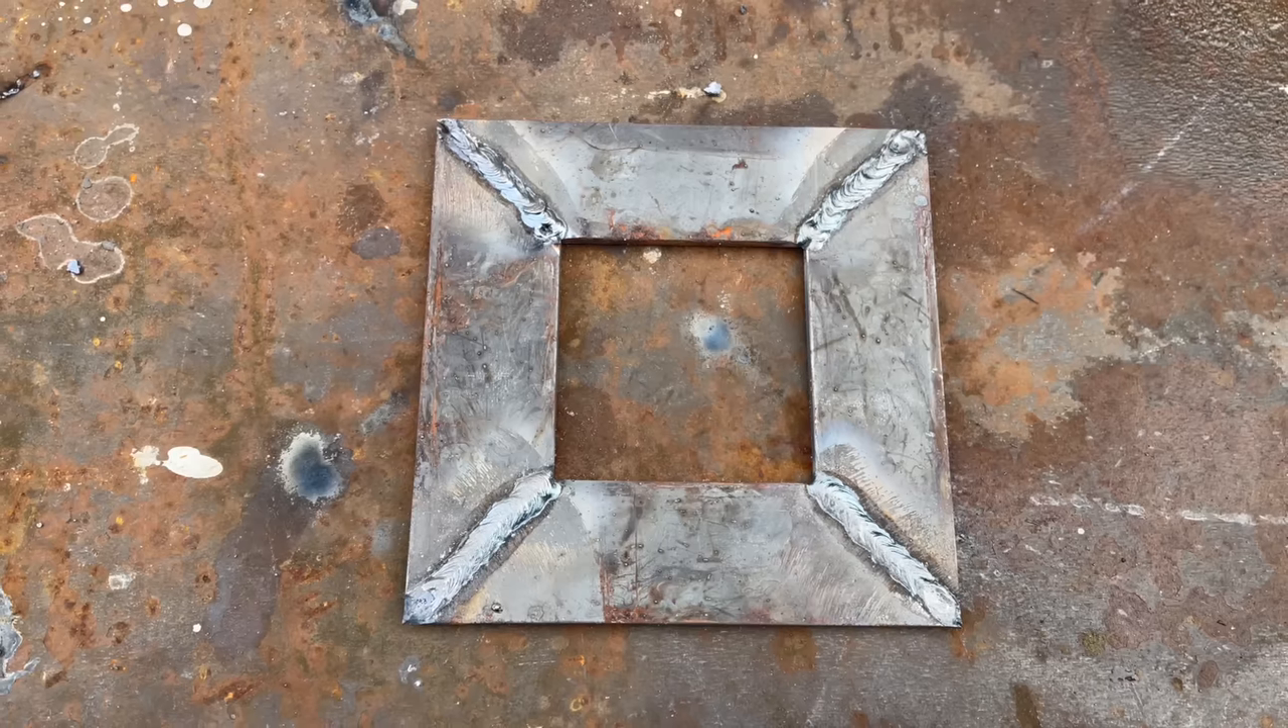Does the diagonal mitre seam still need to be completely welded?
No.